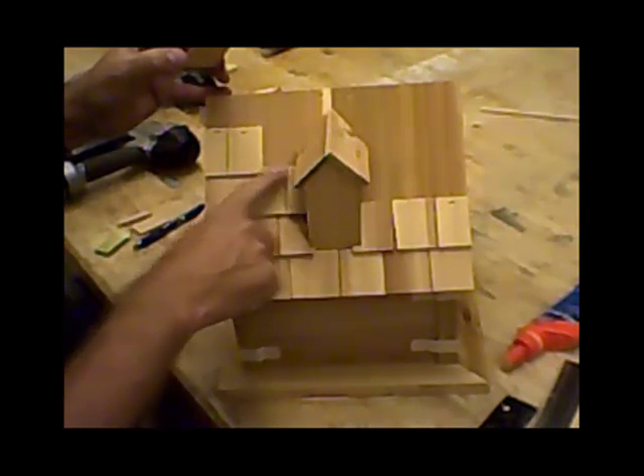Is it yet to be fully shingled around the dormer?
Yes.